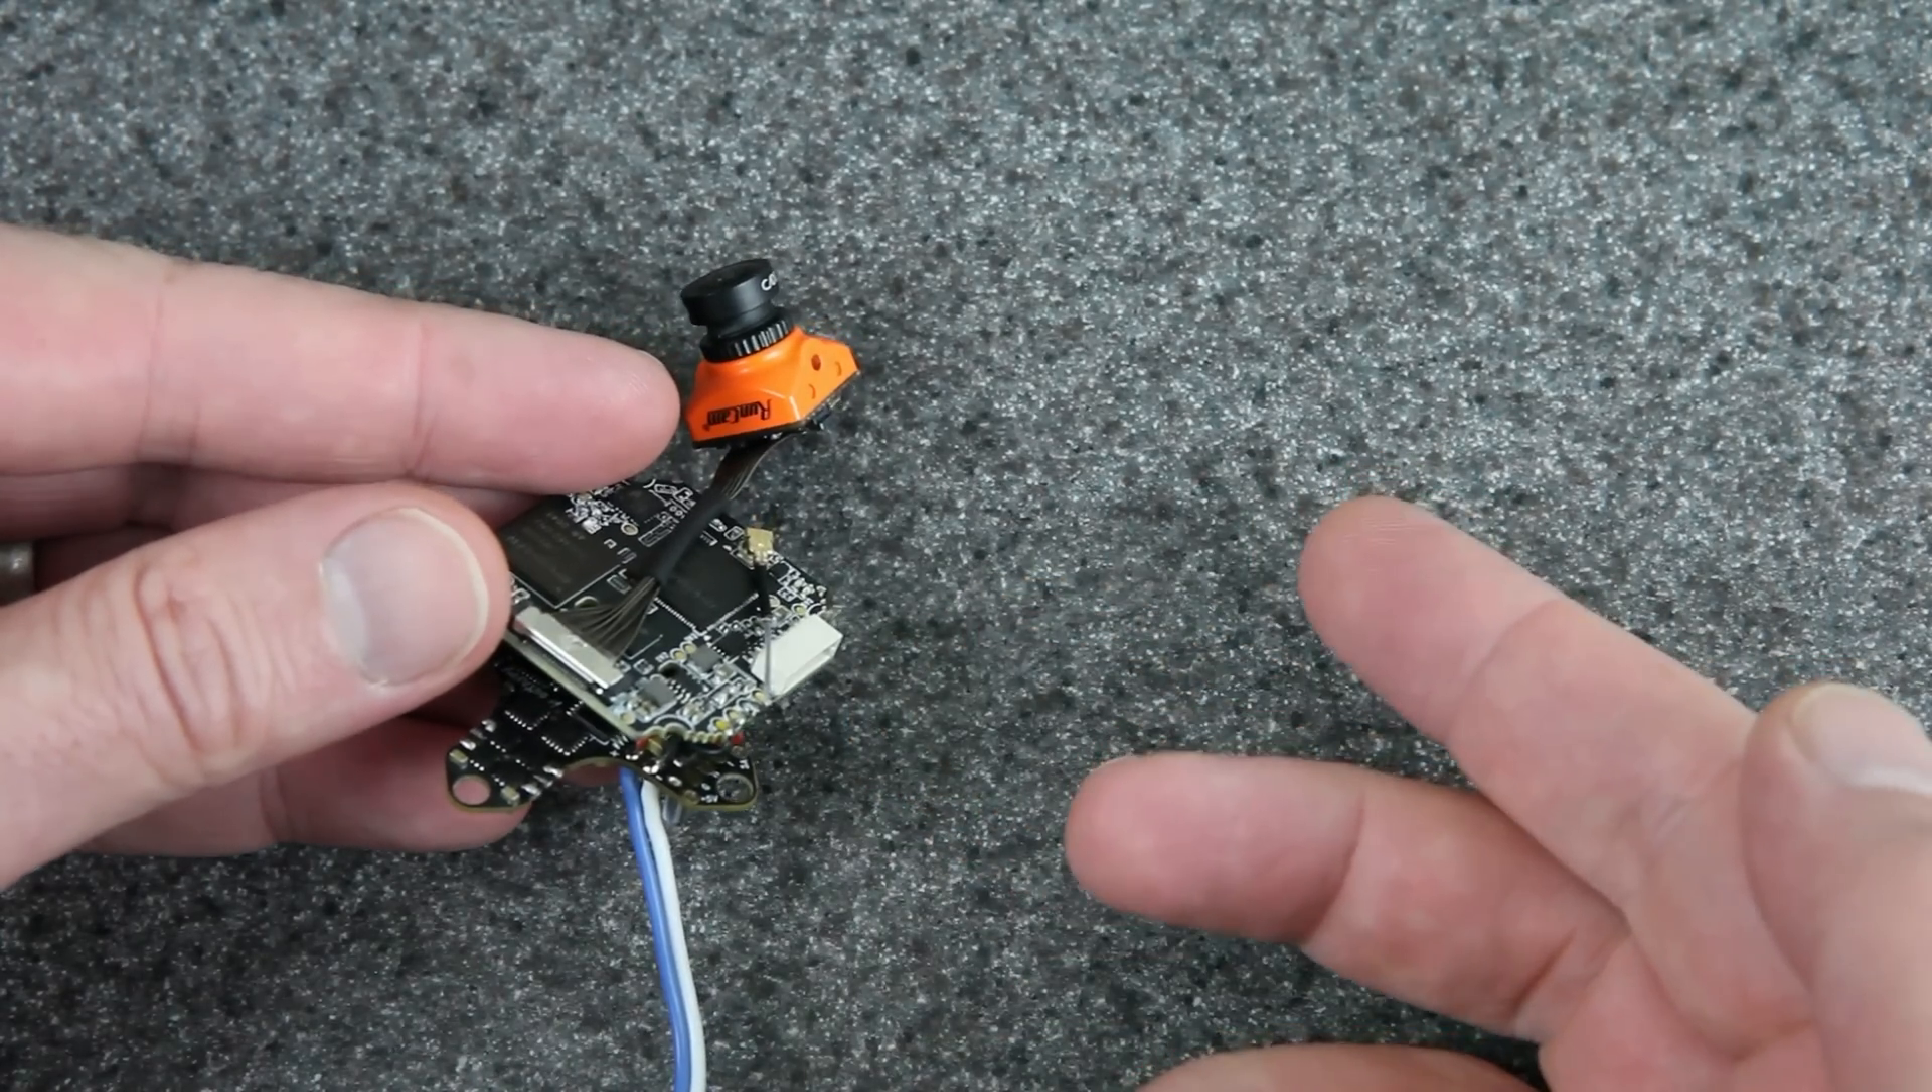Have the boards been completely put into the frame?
No.